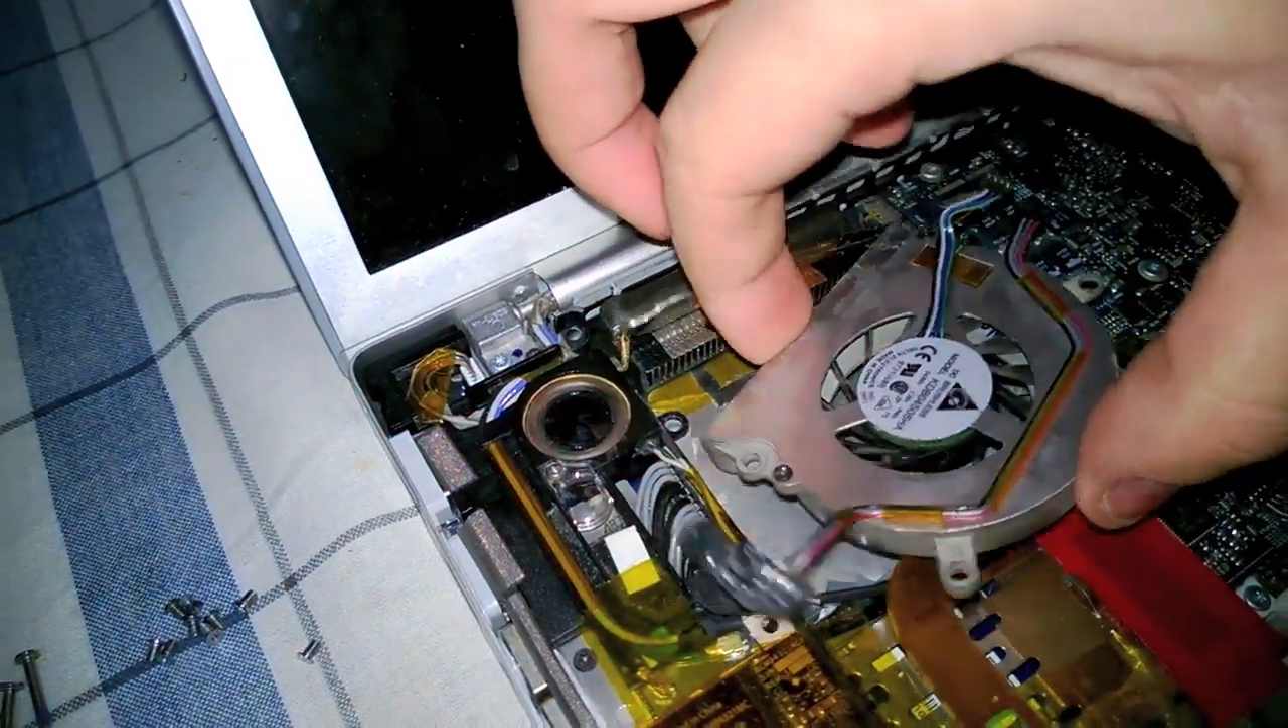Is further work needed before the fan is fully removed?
Yes.